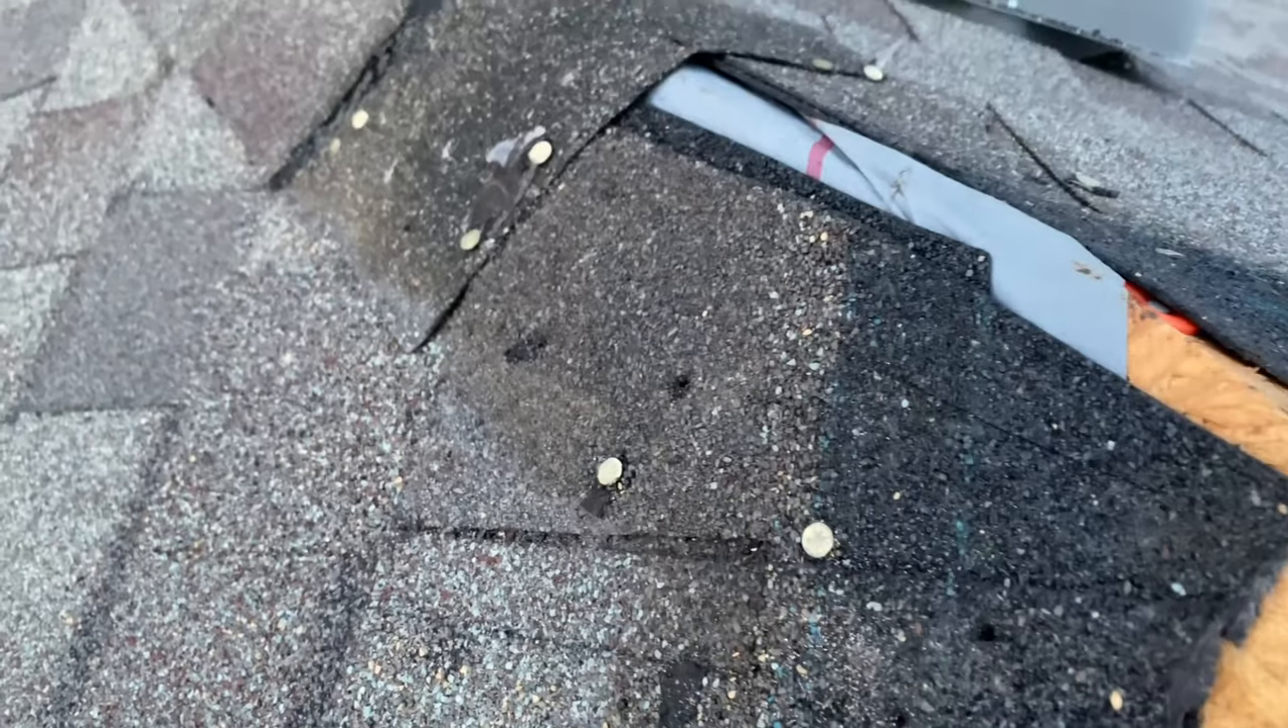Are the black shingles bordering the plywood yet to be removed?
Yes.